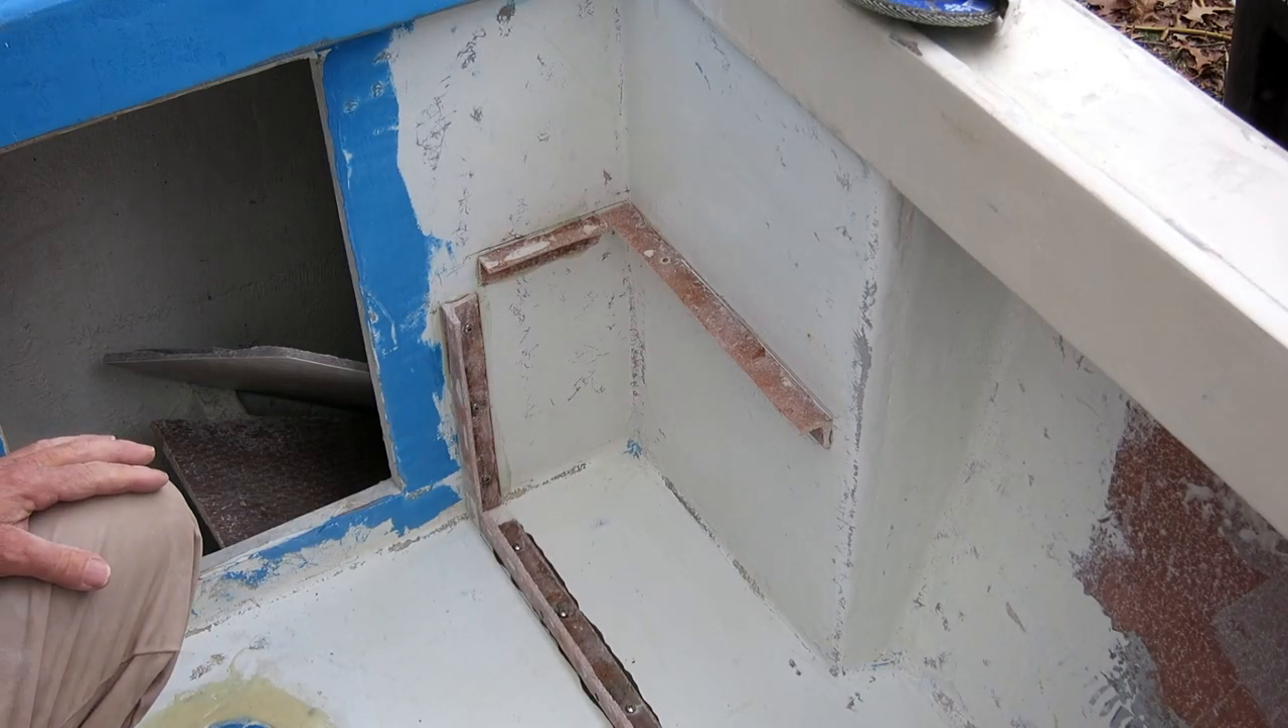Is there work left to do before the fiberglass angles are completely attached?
No.